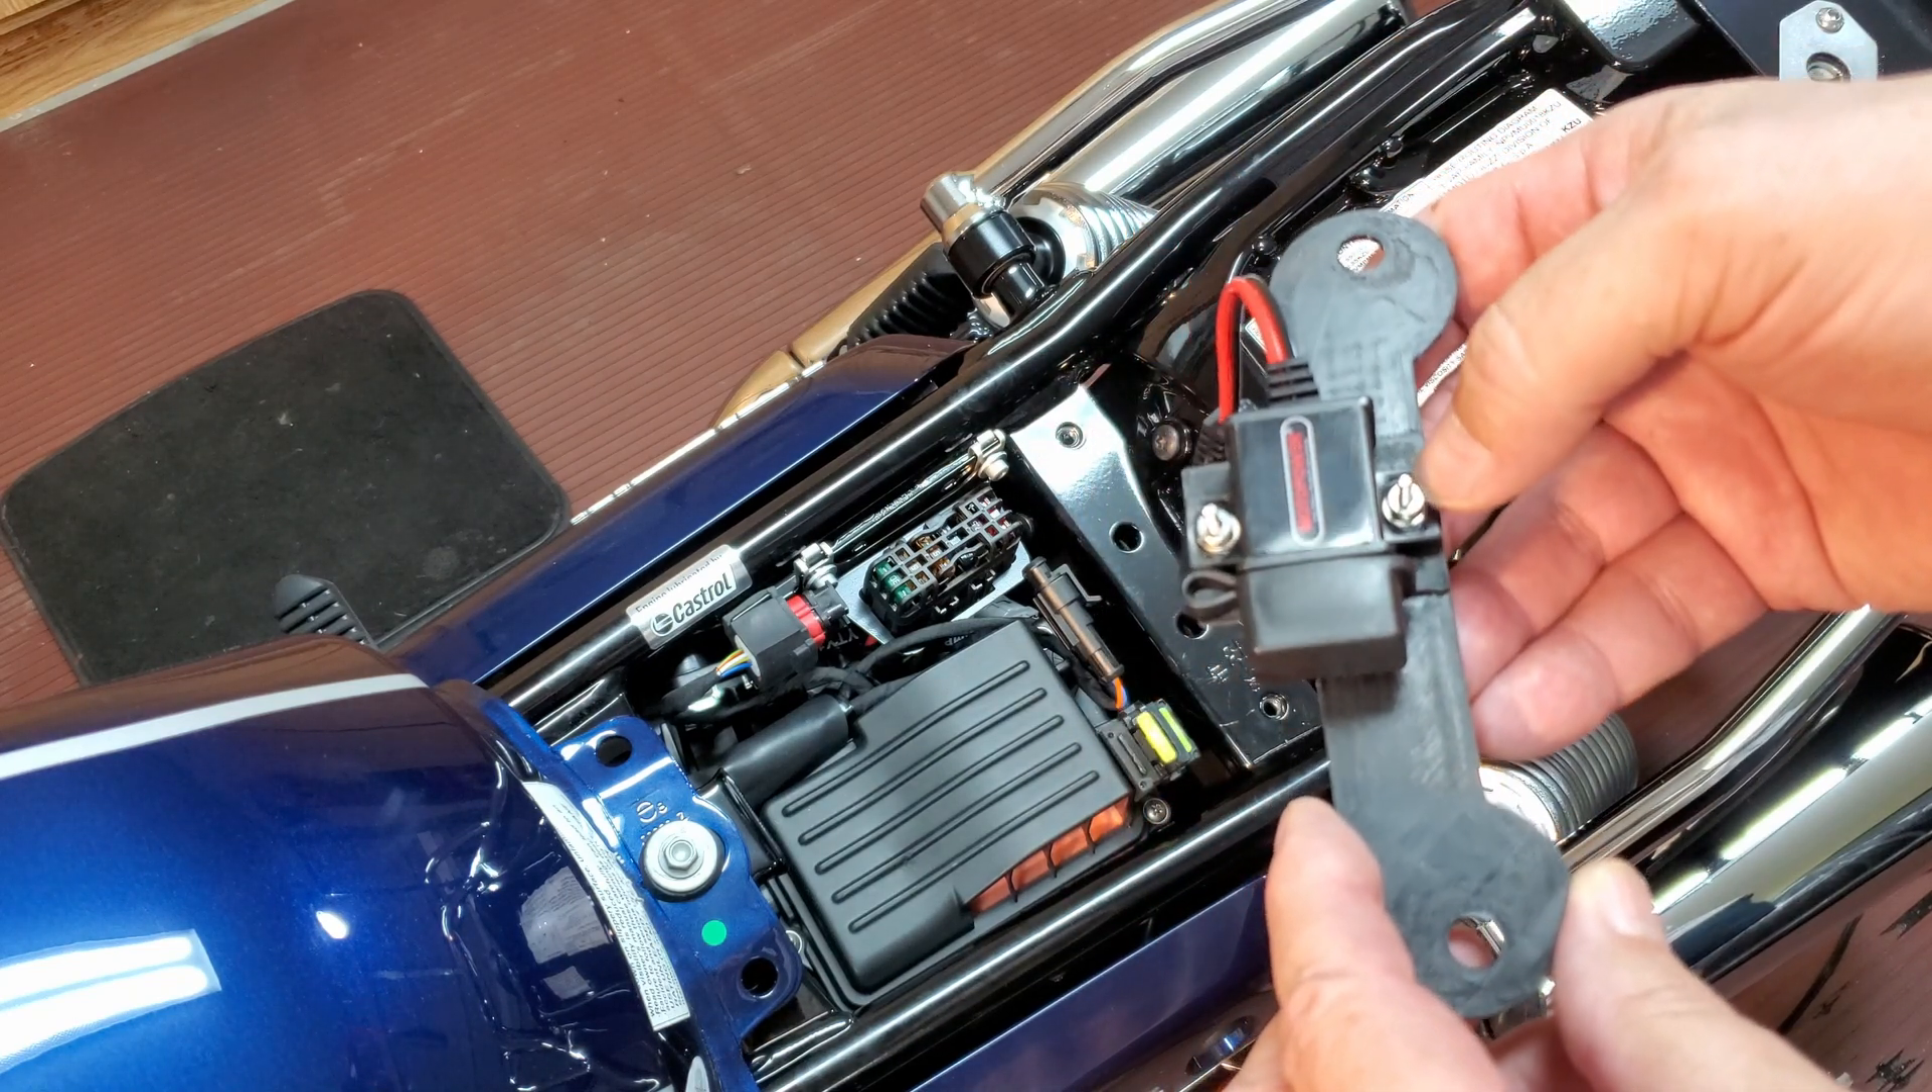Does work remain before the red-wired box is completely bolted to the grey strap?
No.